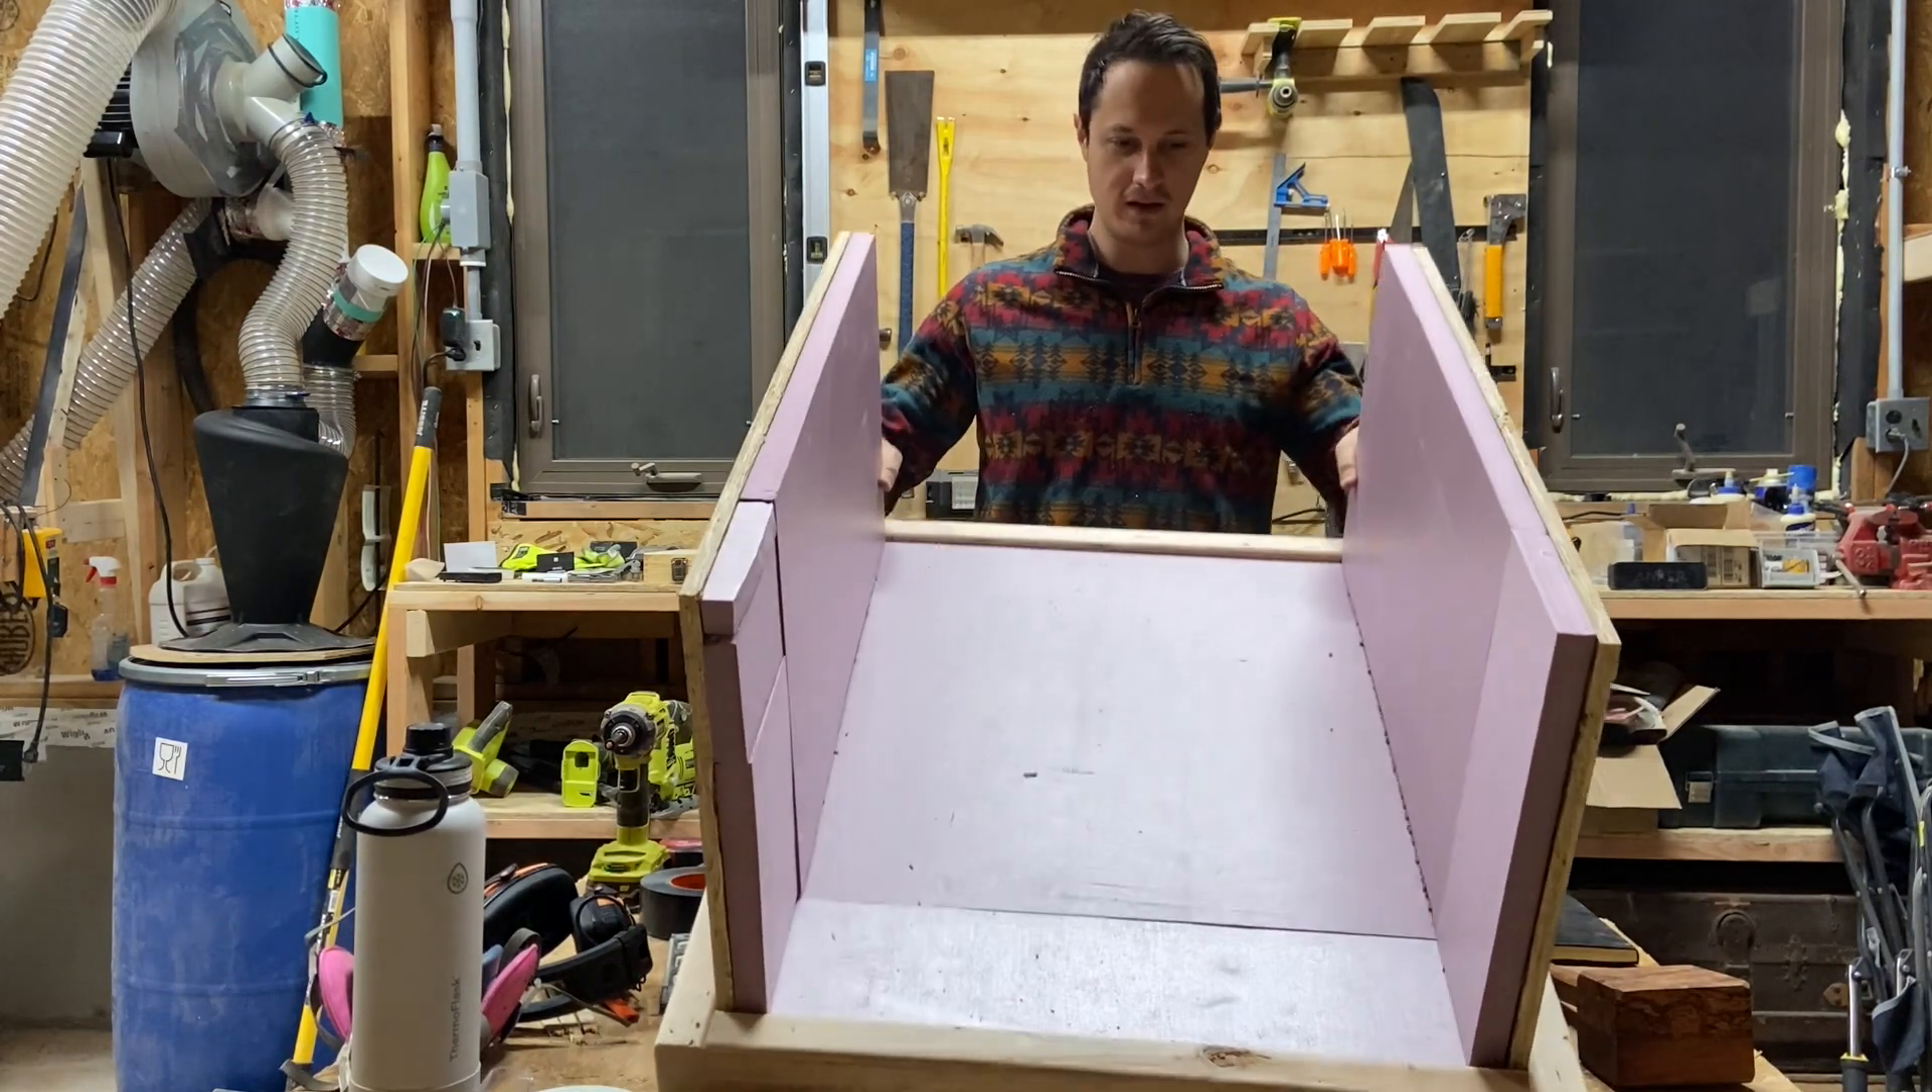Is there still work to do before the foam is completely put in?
No.